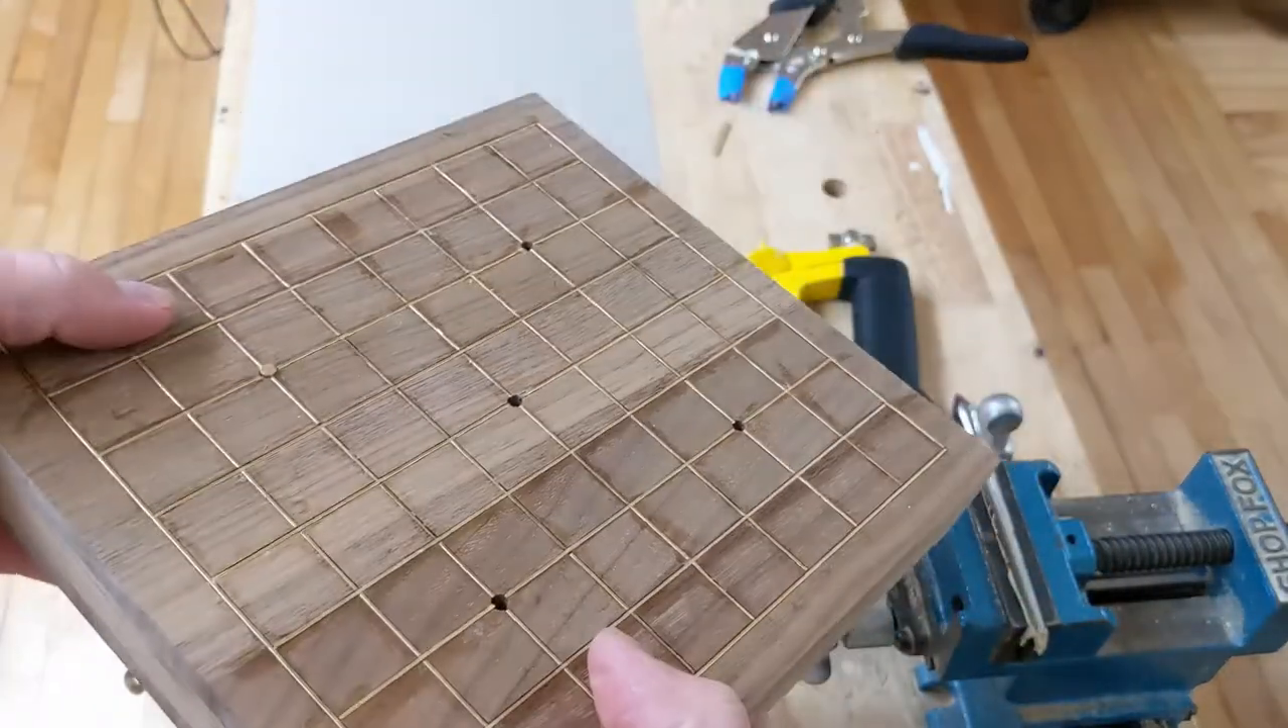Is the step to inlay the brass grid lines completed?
Yes.